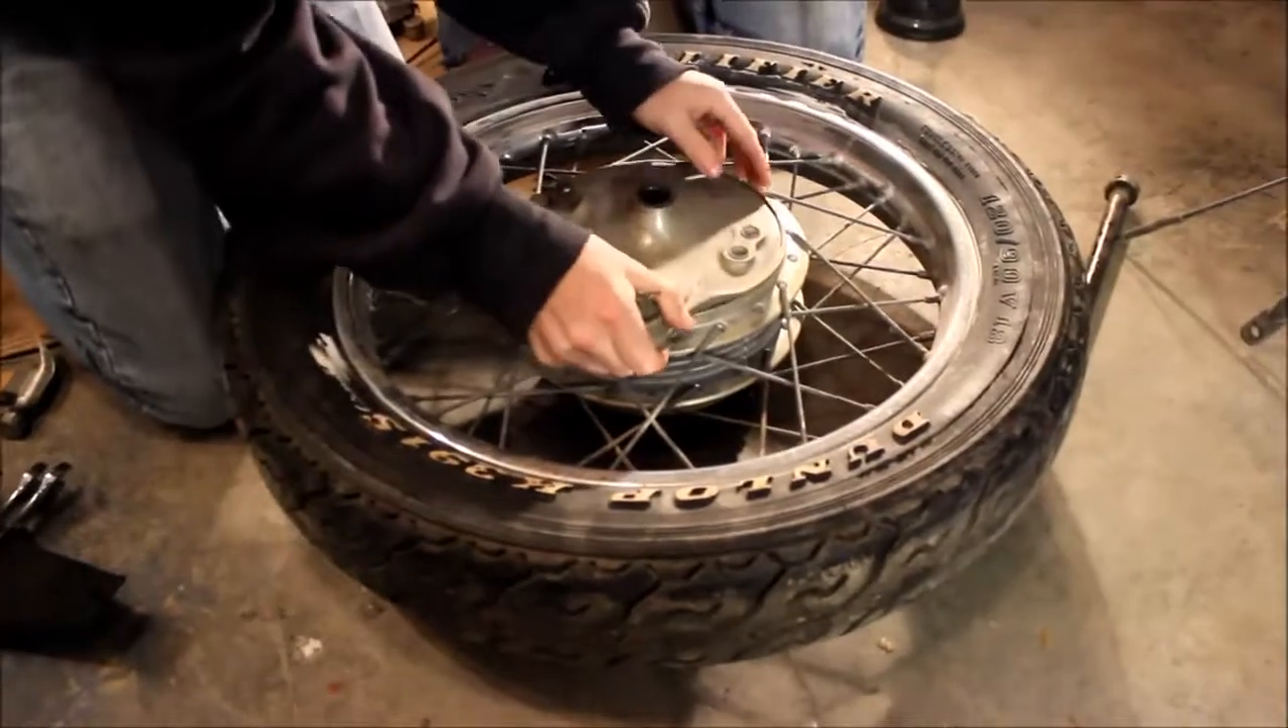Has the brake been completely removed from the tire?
No.